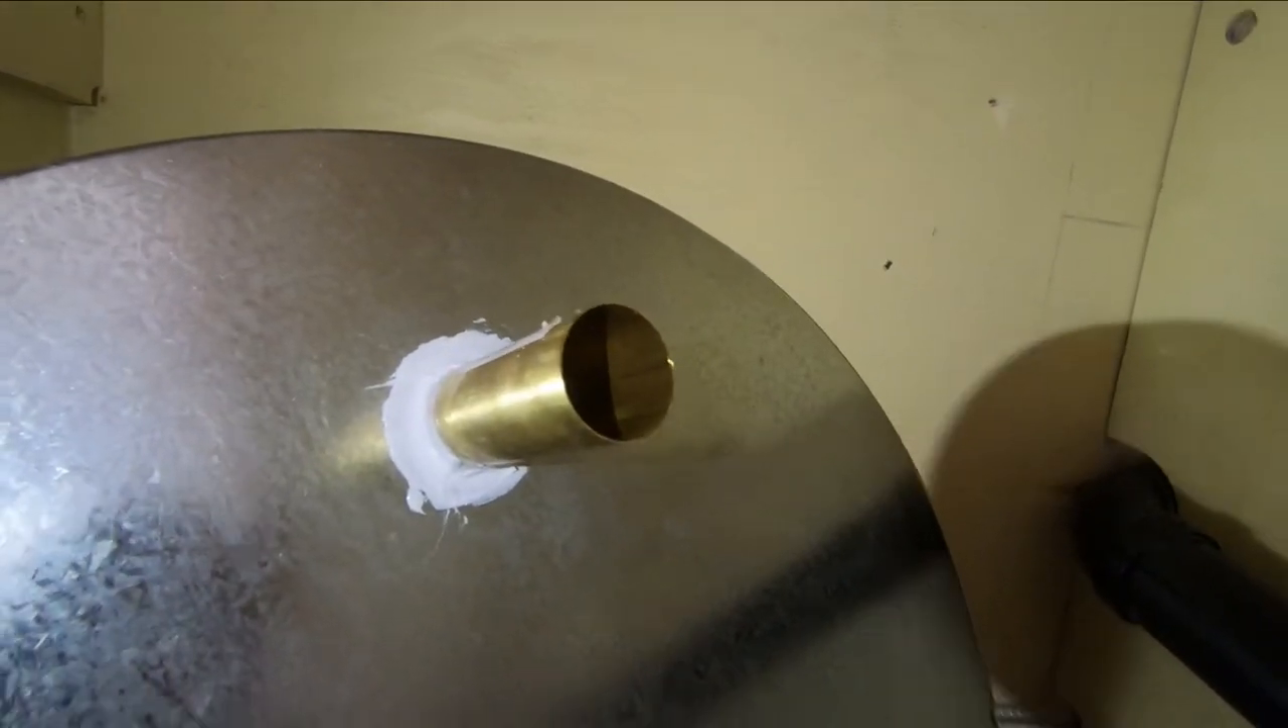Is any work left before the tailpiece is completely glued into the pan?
No.